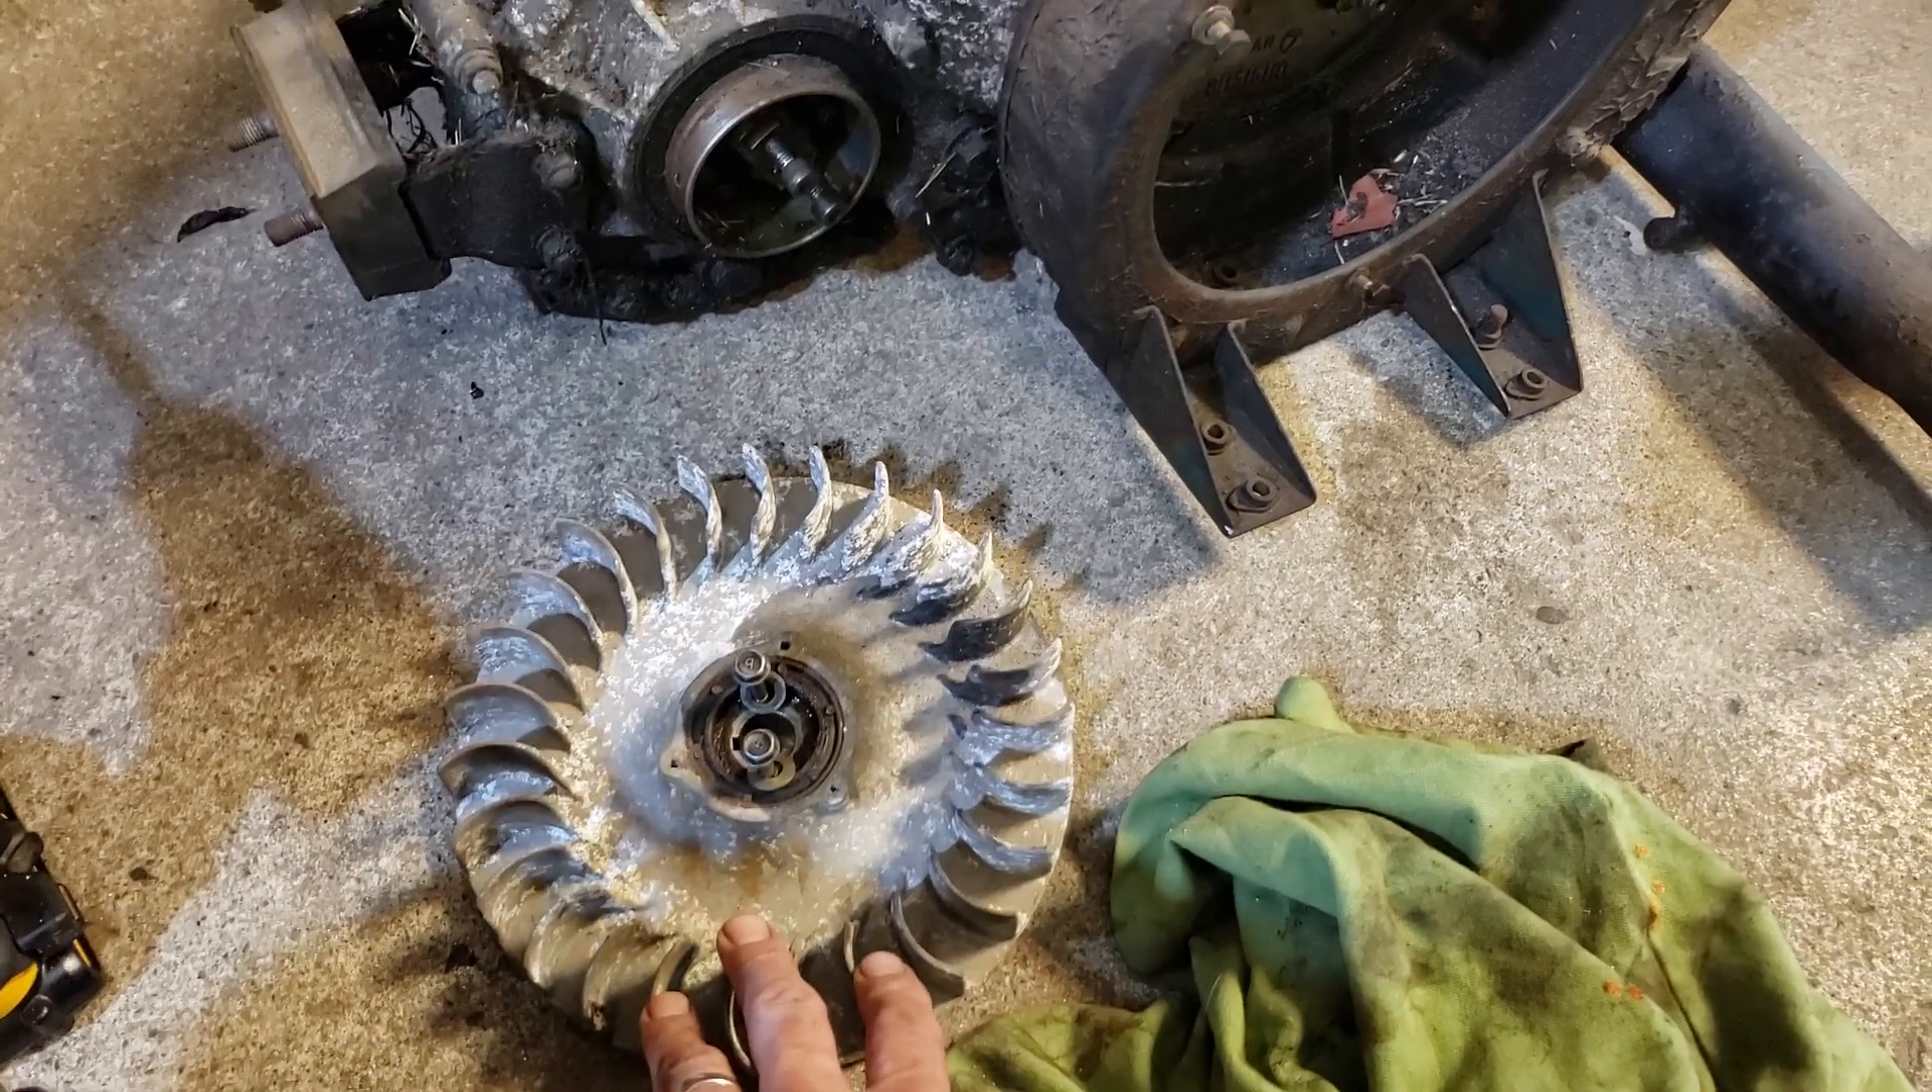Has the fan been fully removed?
Yes.